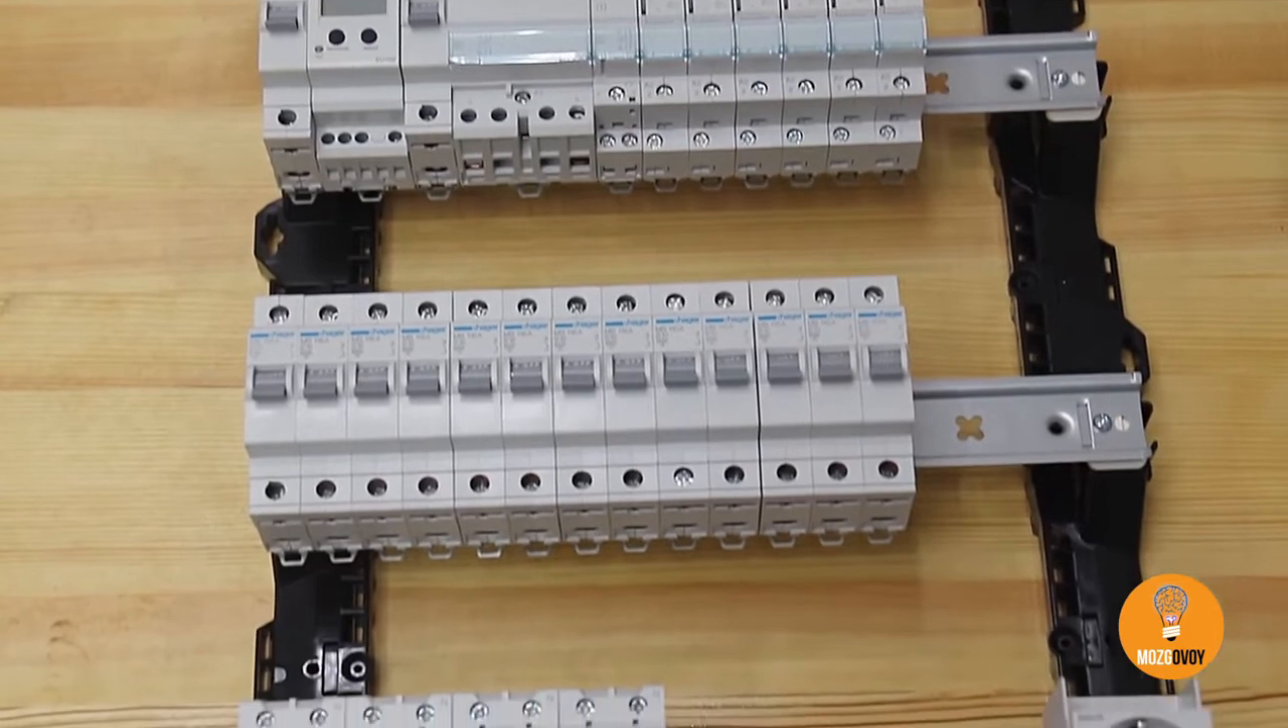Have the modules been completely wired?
No.